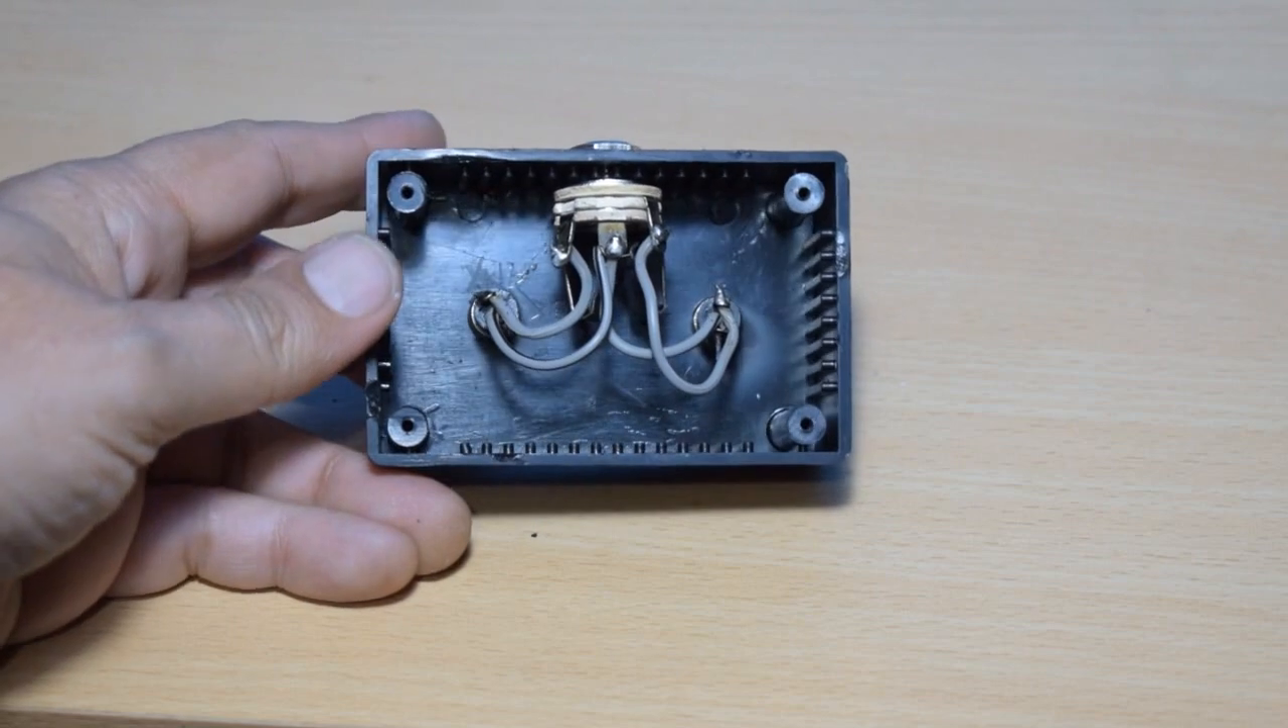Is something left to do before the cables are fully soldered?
No.